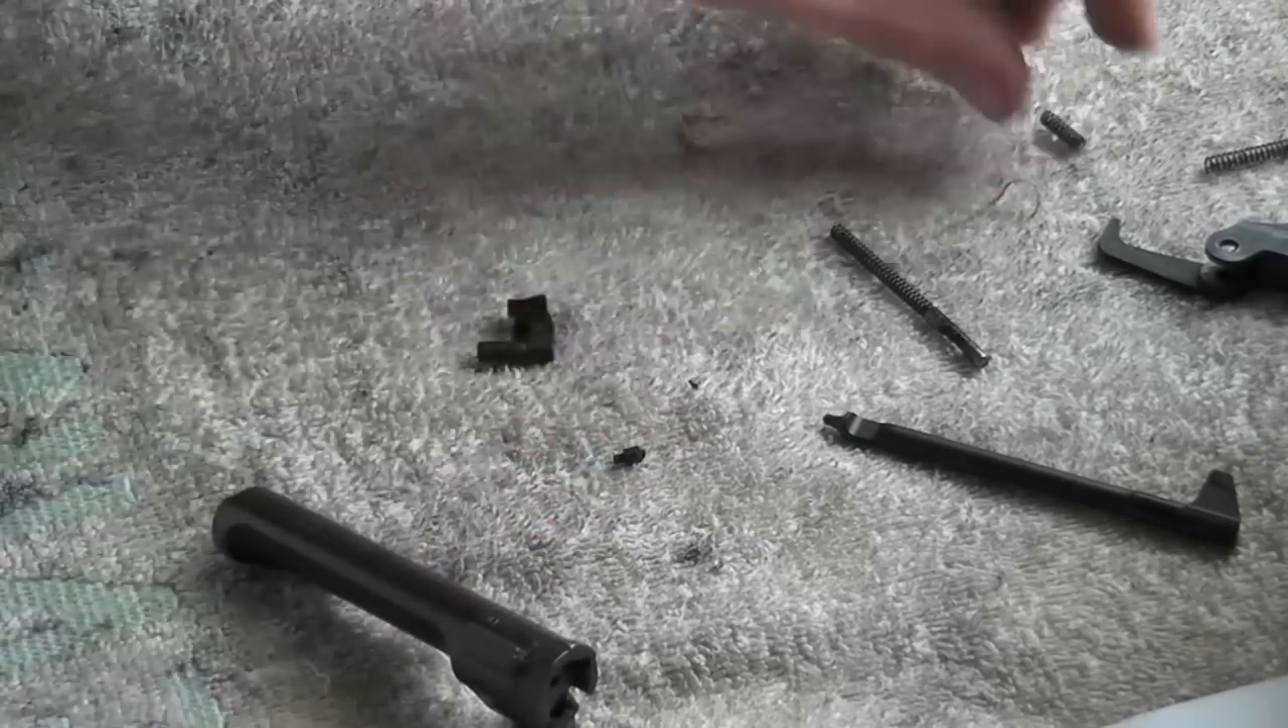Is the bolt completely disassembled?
Yes.